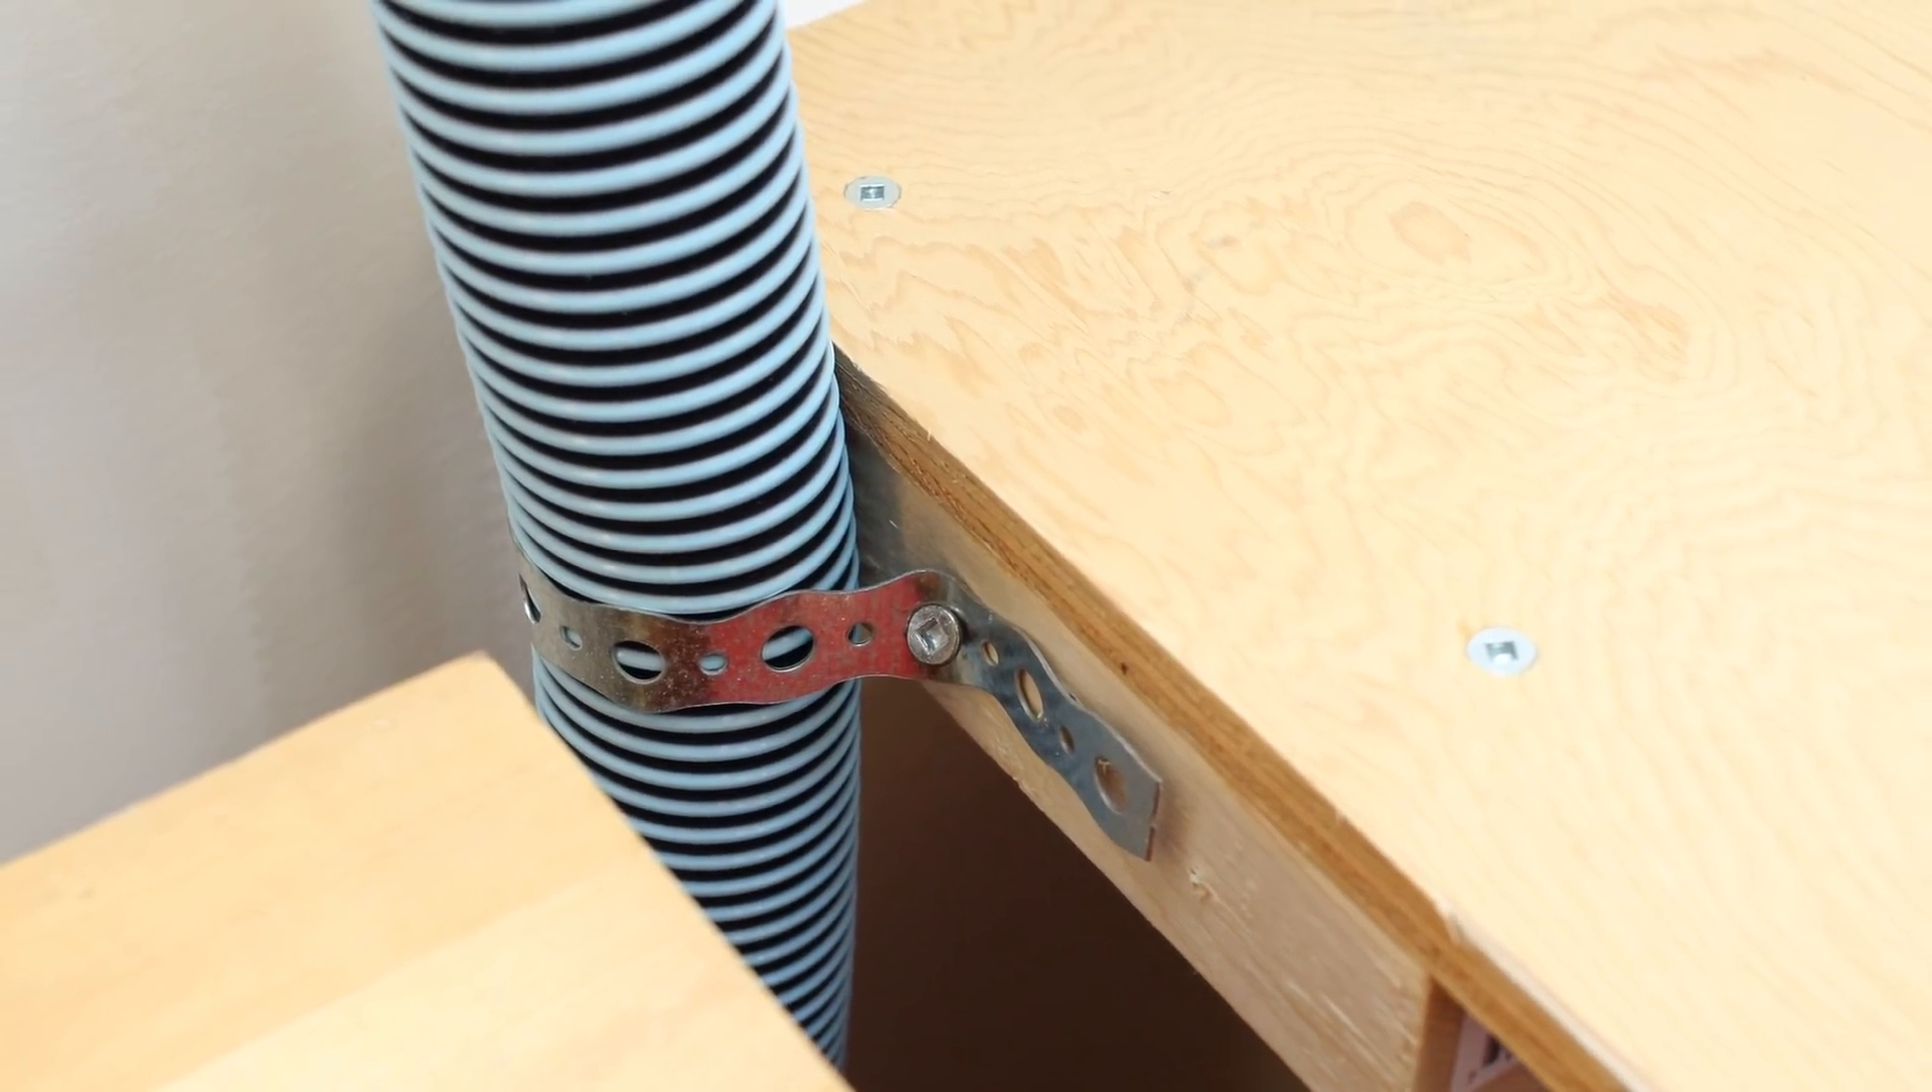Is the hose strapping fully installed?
Yes.